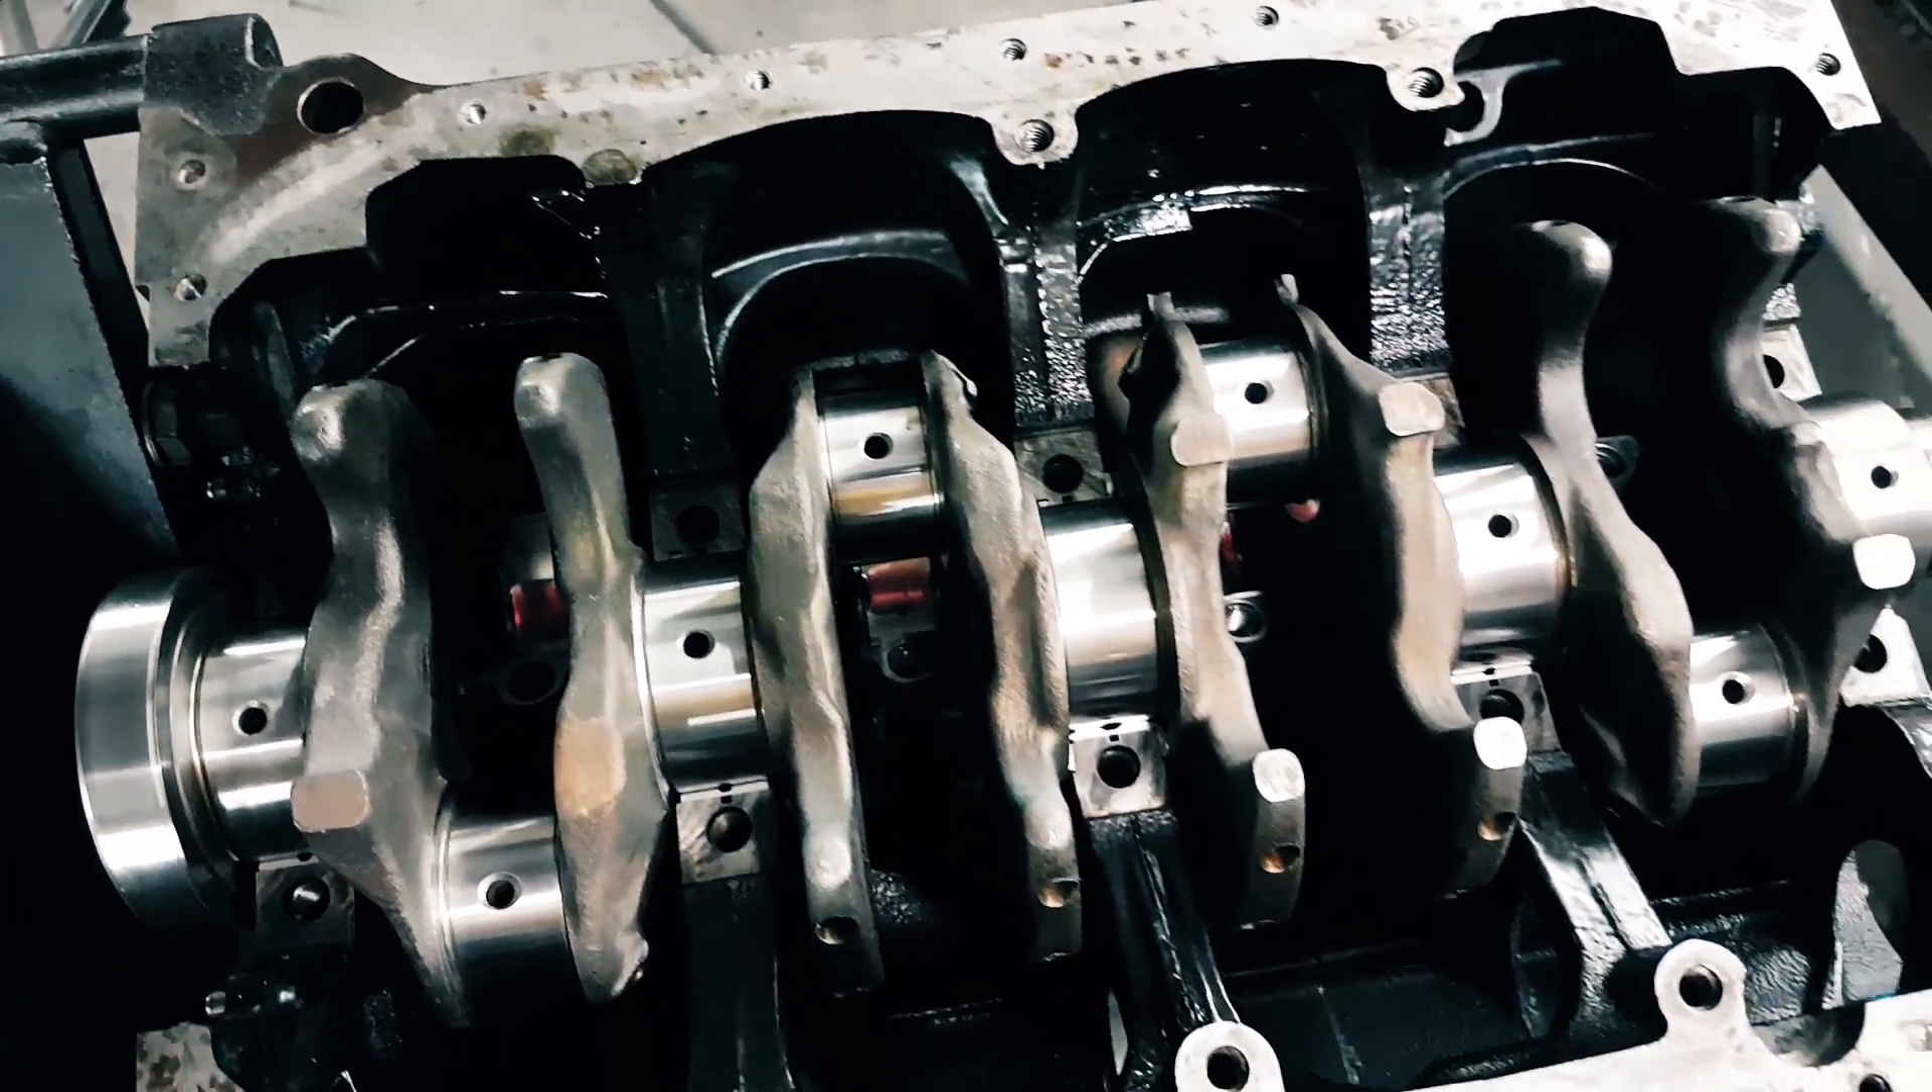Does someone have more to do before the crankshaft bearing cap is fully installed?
Yes.